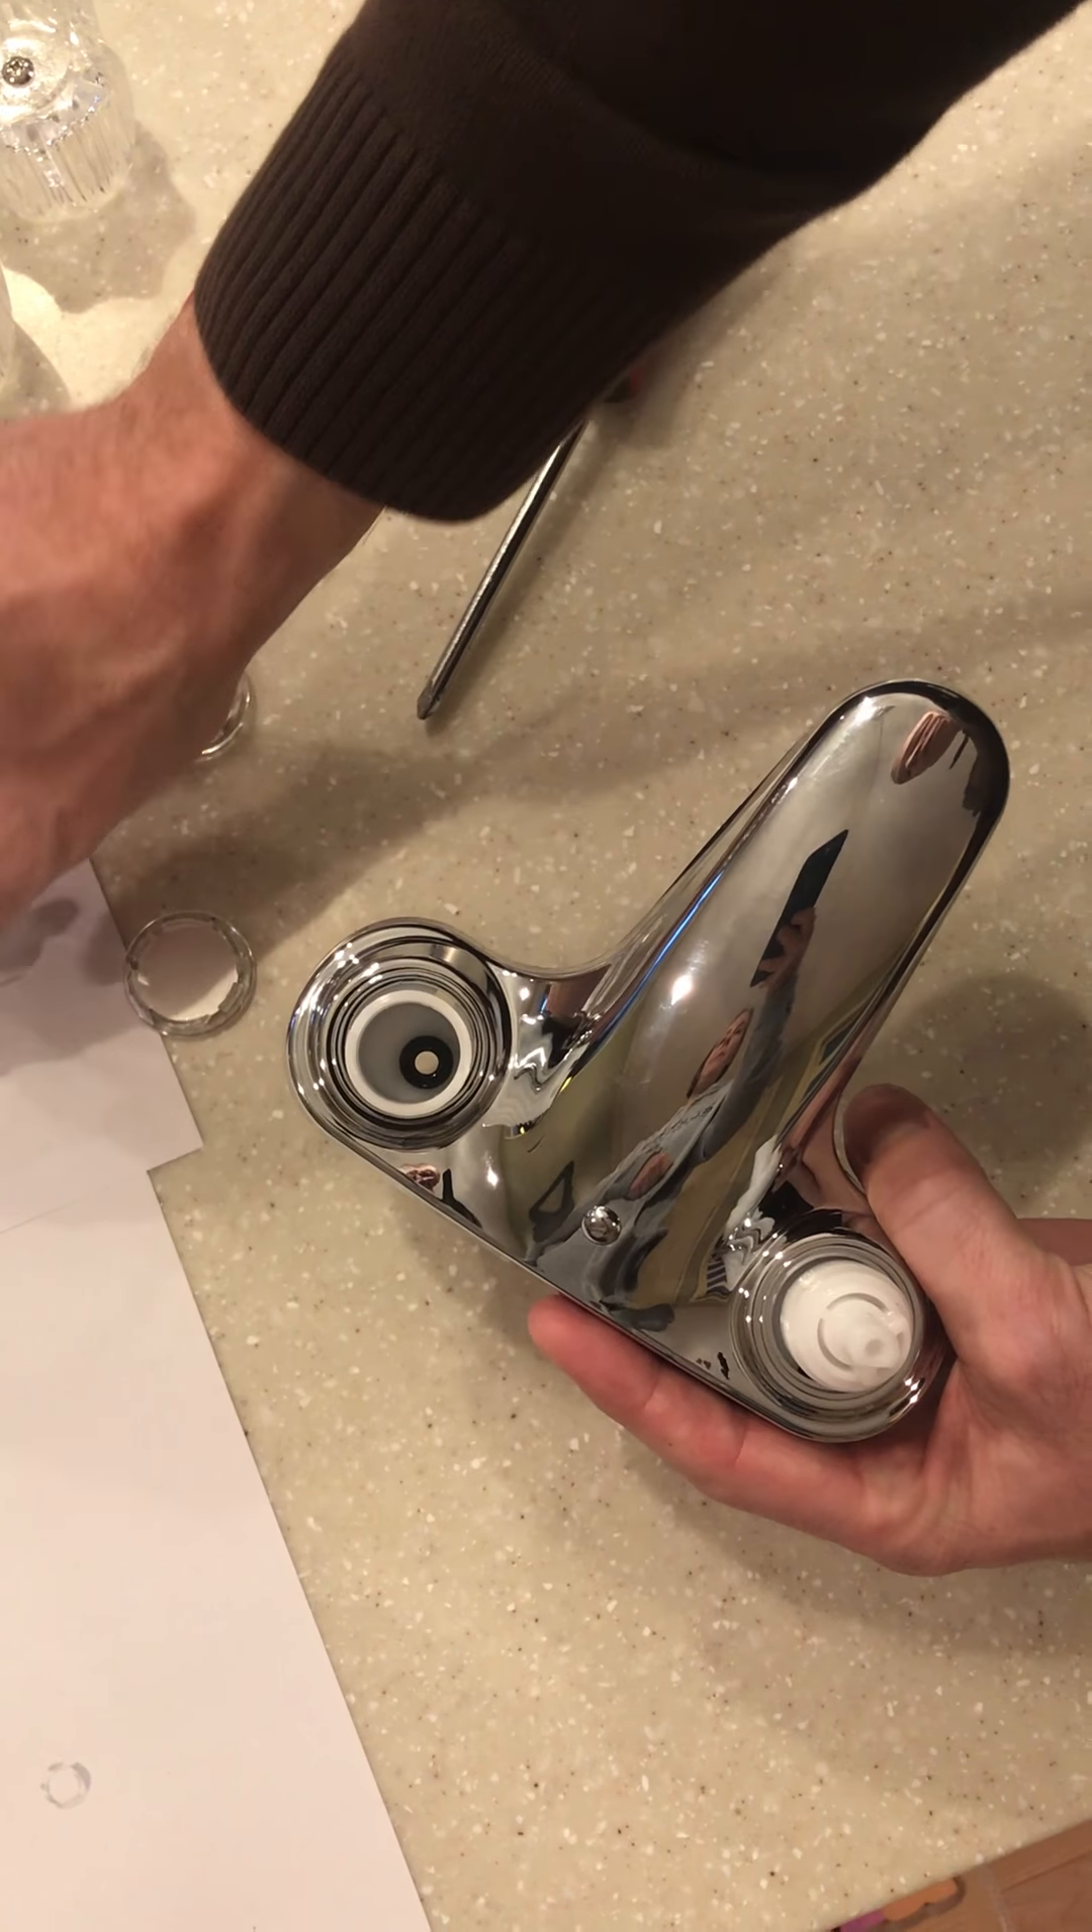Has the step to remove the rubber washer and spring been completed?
No.